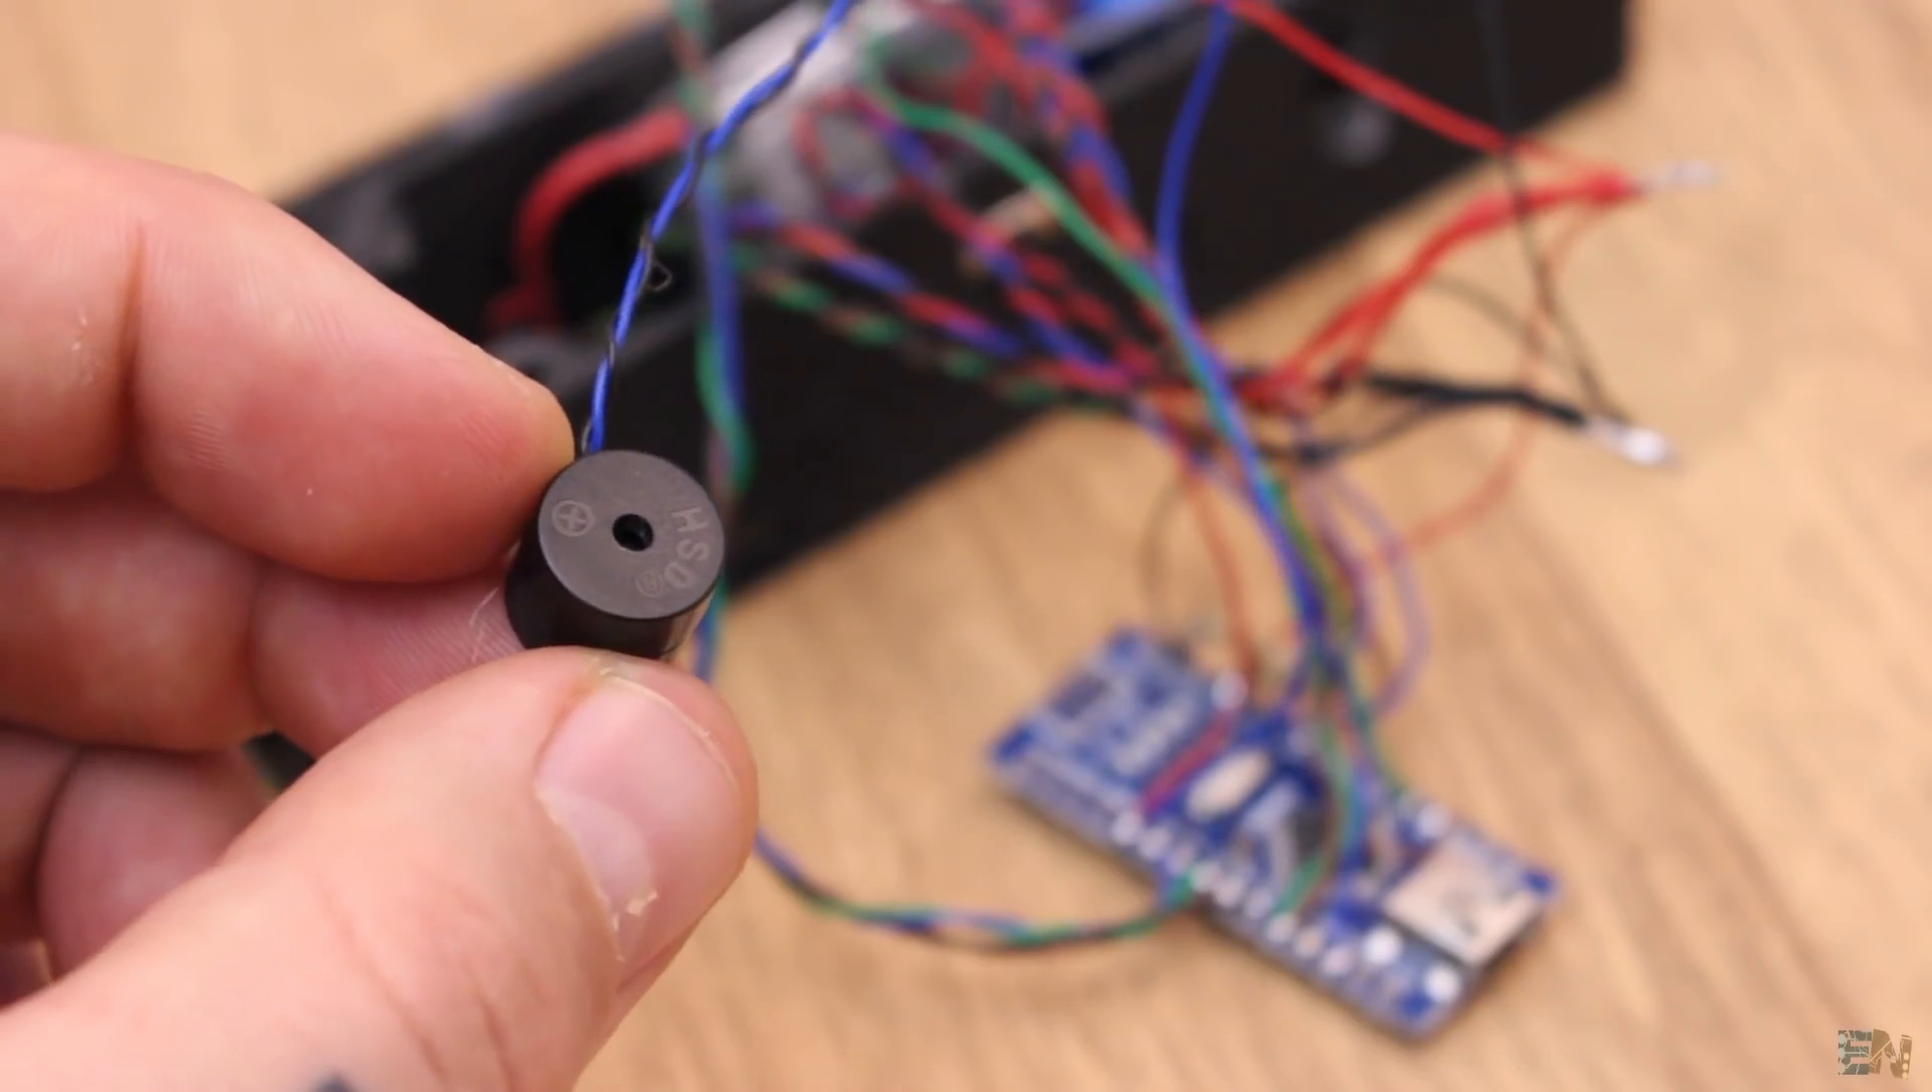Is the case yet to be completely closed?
Yes.